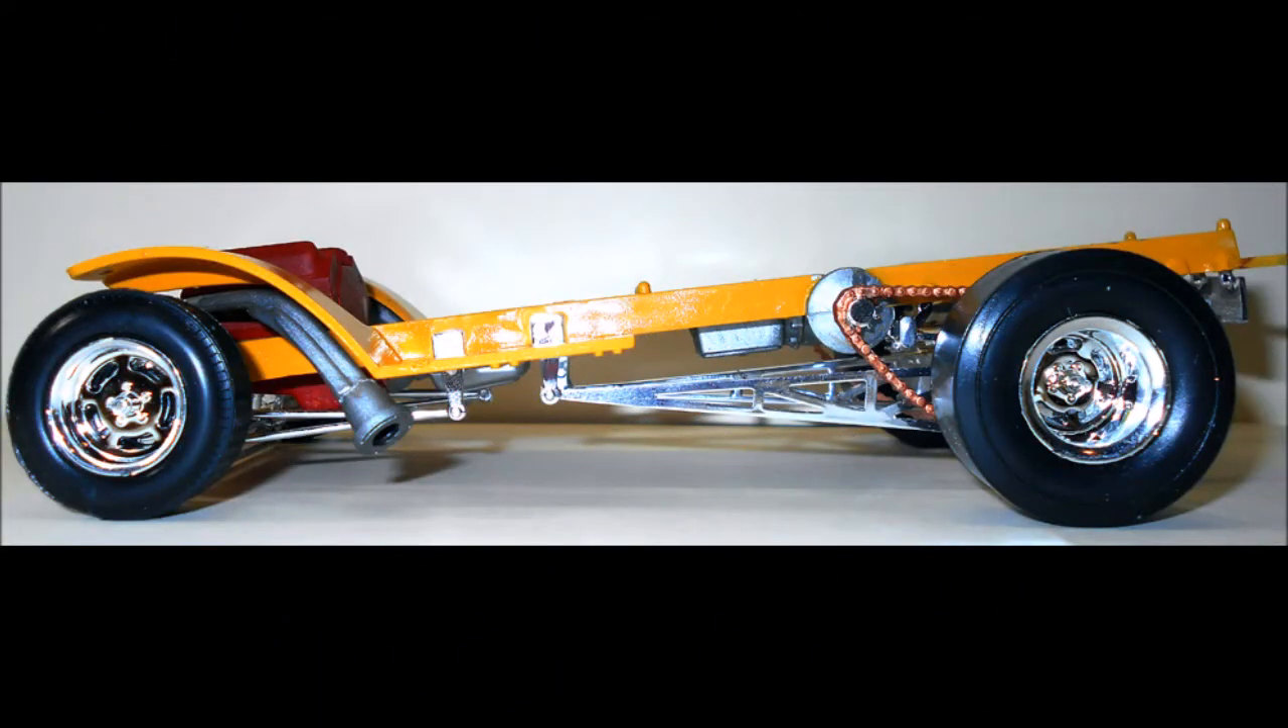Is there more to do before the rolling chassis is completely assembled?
No.